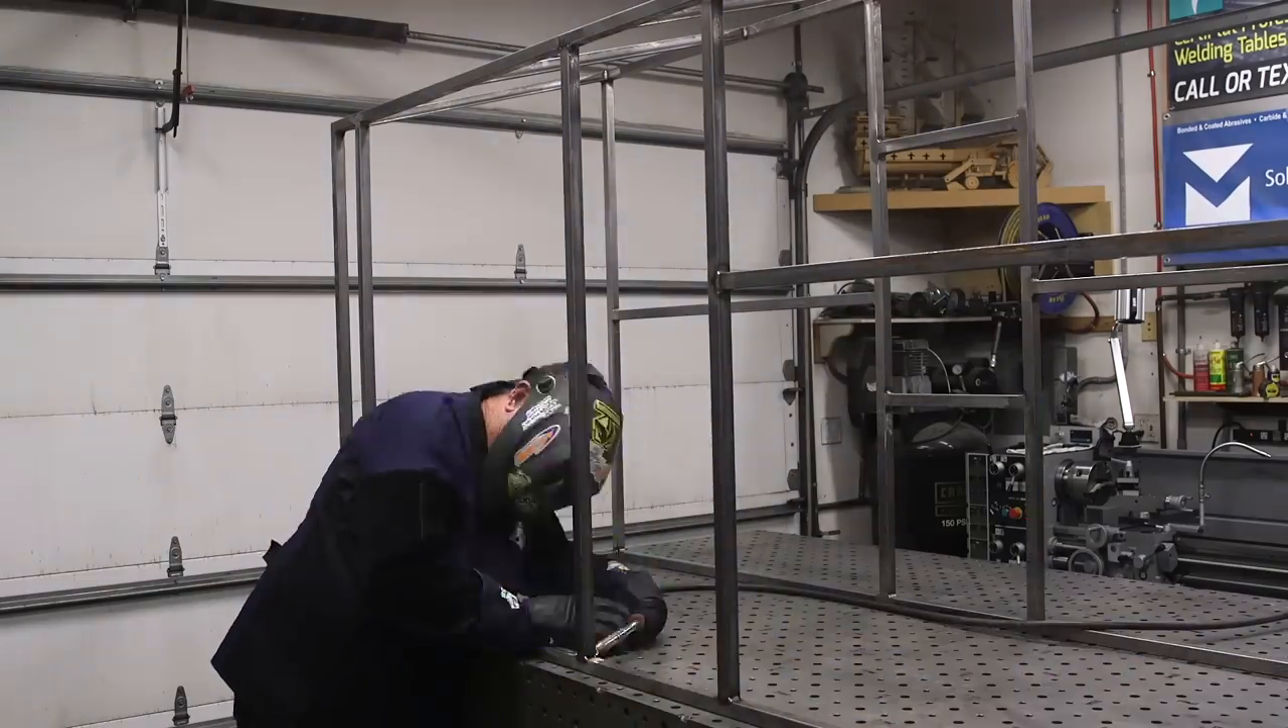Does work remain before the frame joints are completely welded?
Yes.